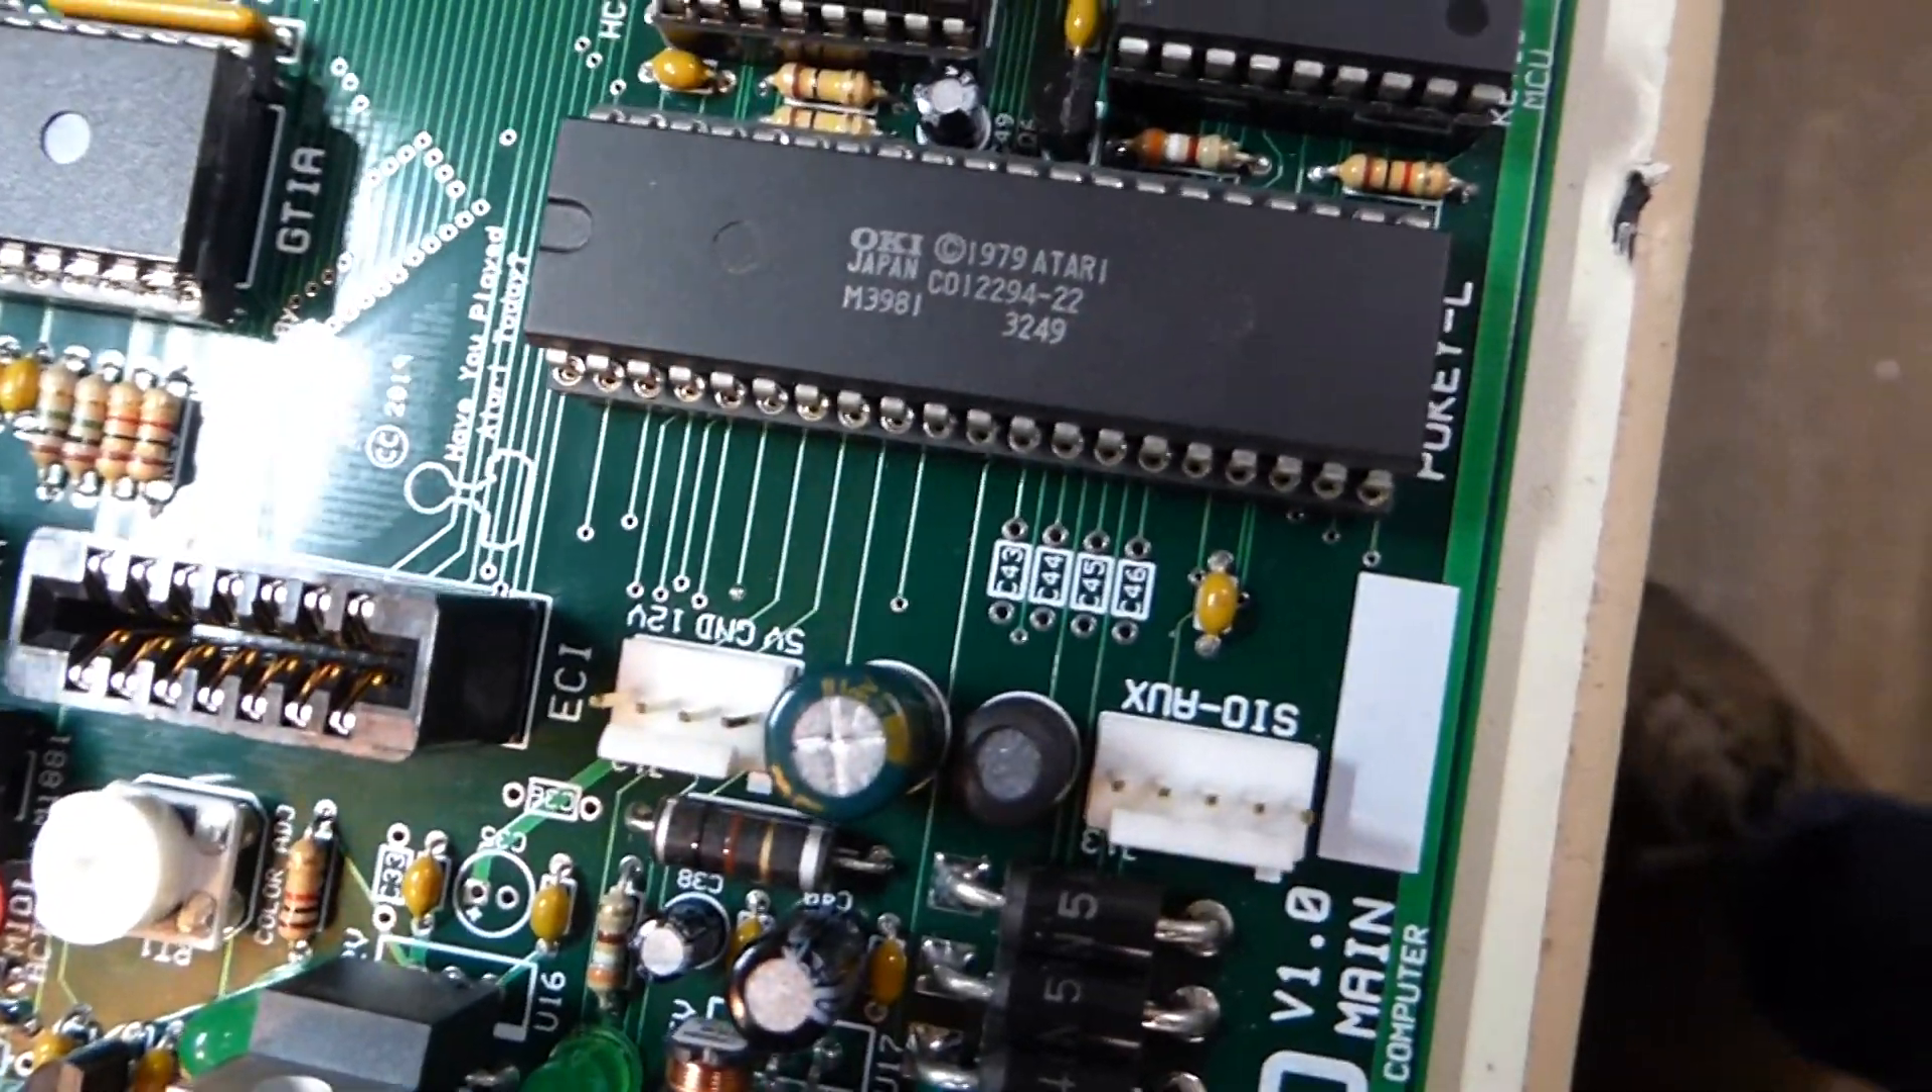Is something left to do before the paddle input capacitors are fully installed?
Yes.